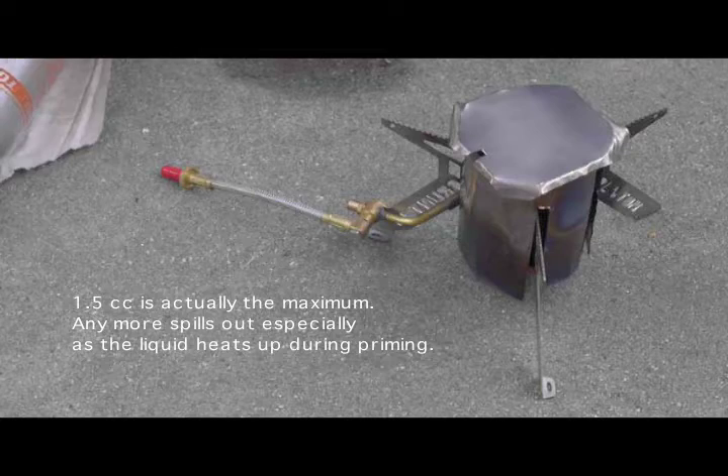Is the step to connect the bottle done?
No.